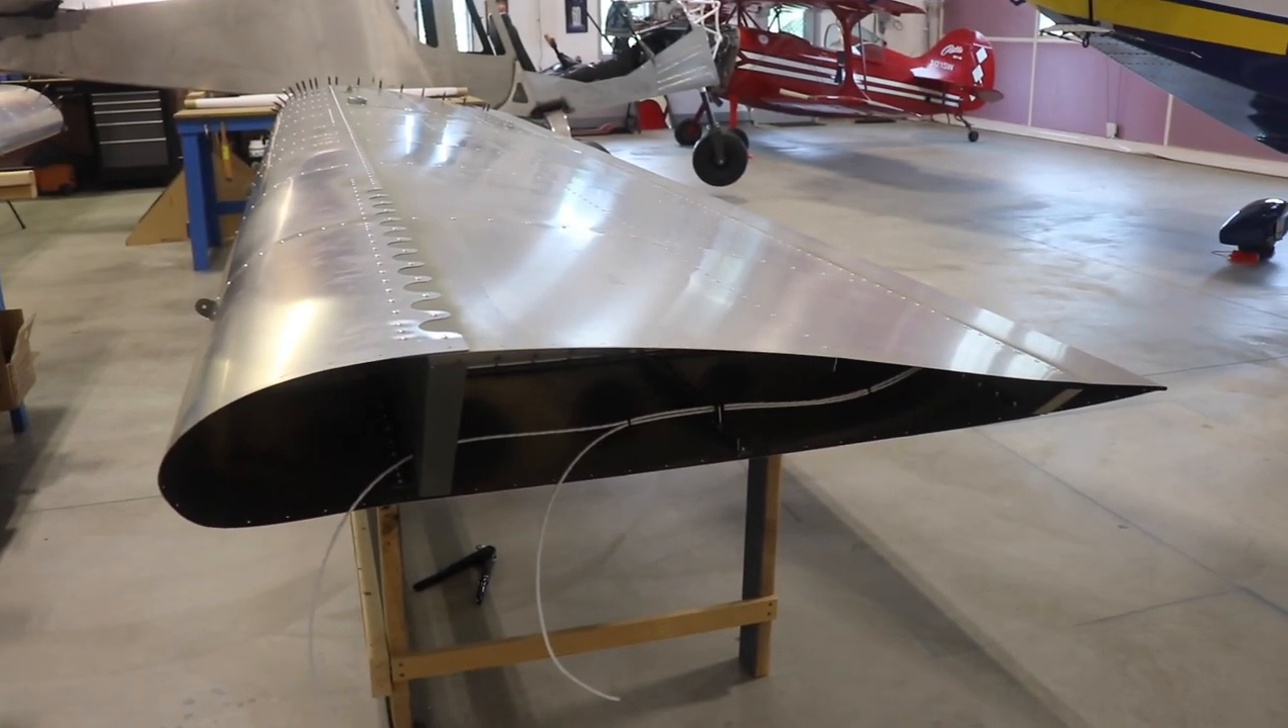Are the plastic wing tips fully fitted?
No.